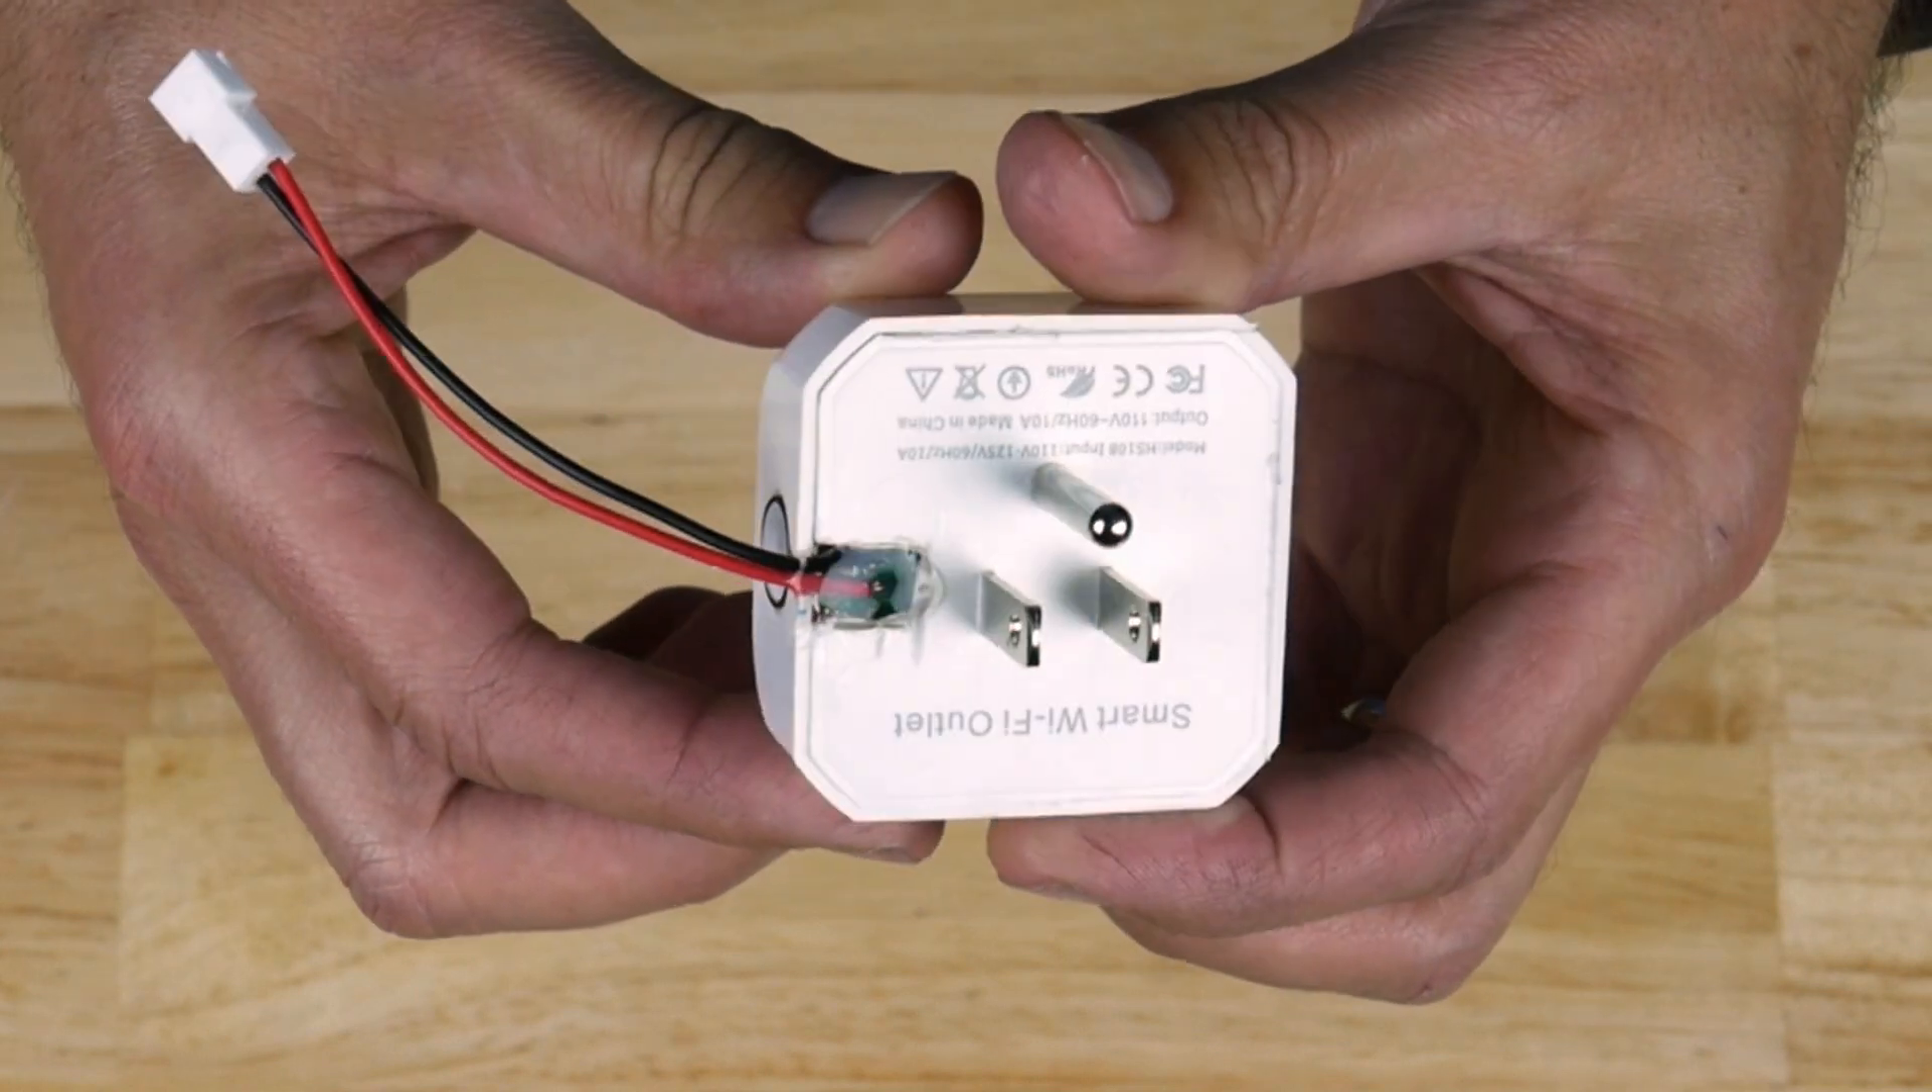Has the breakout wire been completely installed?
Yes.